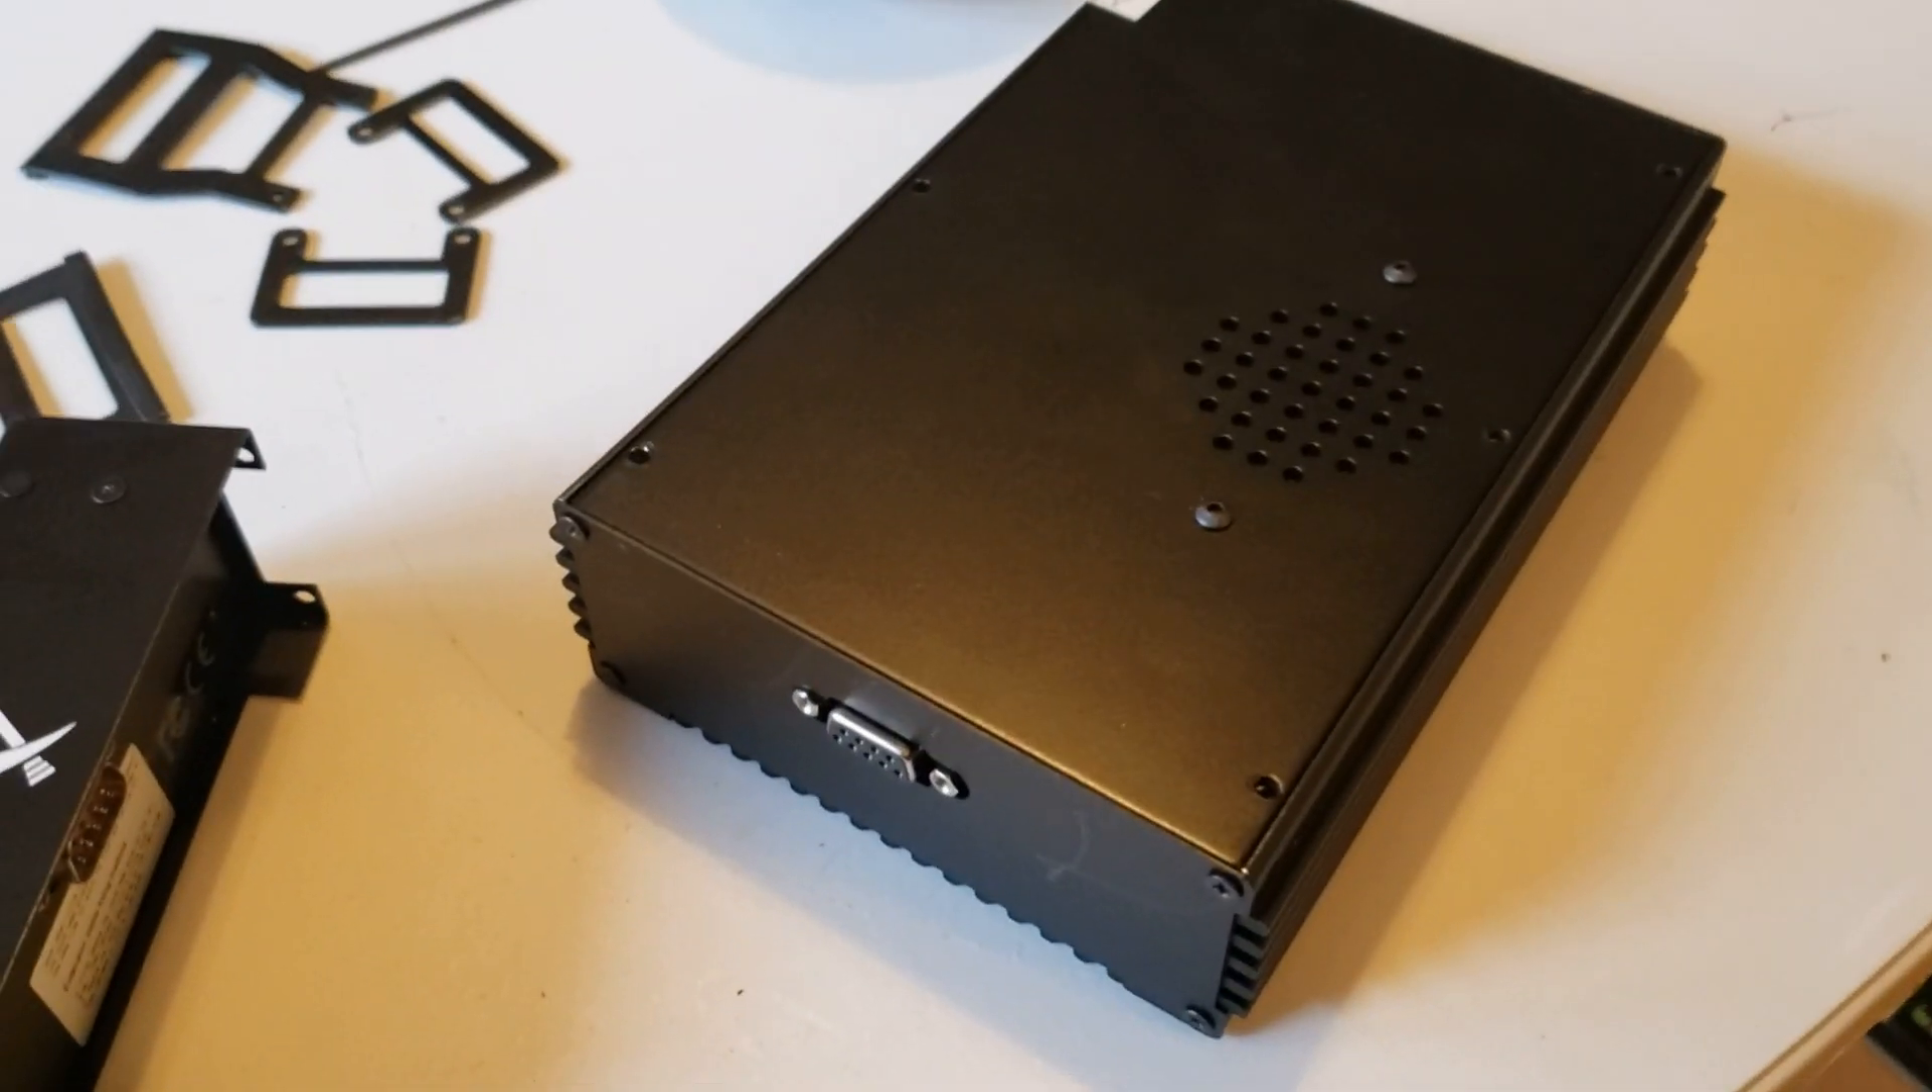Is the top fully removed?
No.